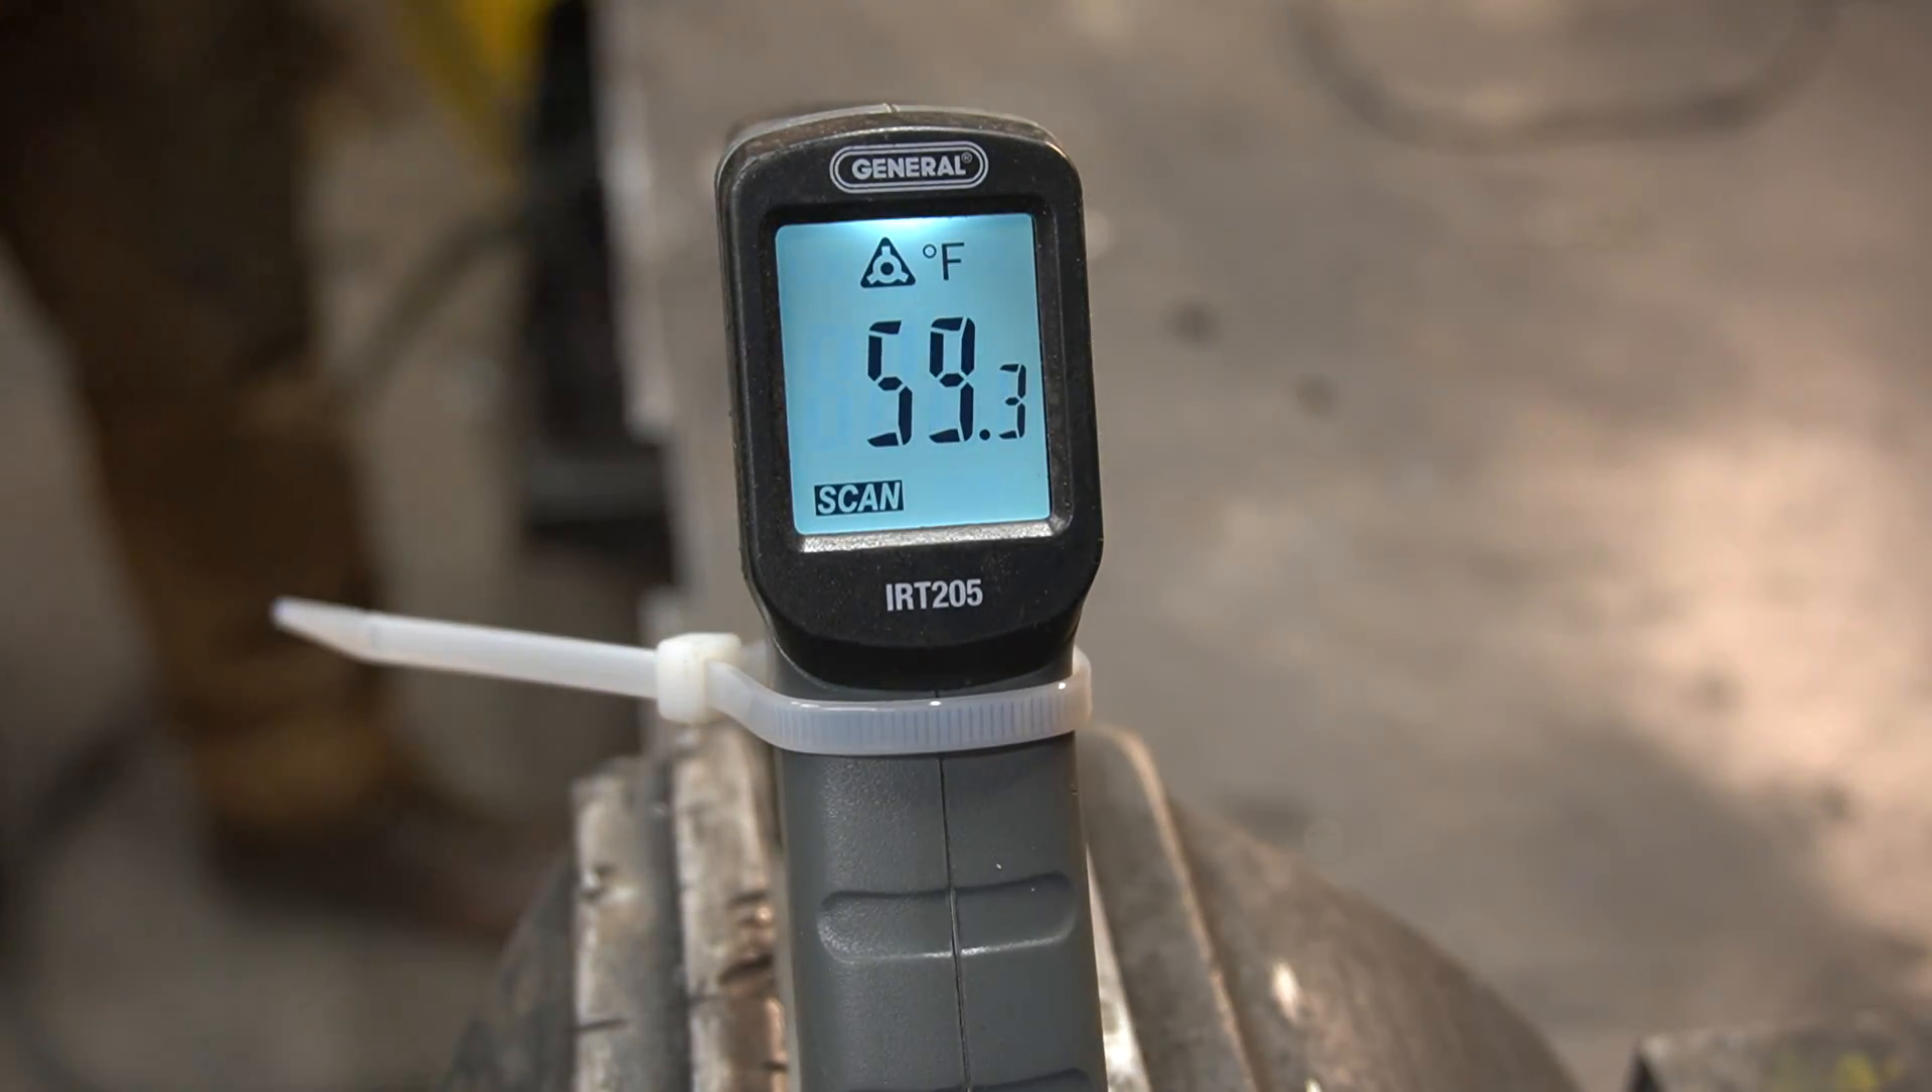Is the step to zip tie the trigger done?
Yes.